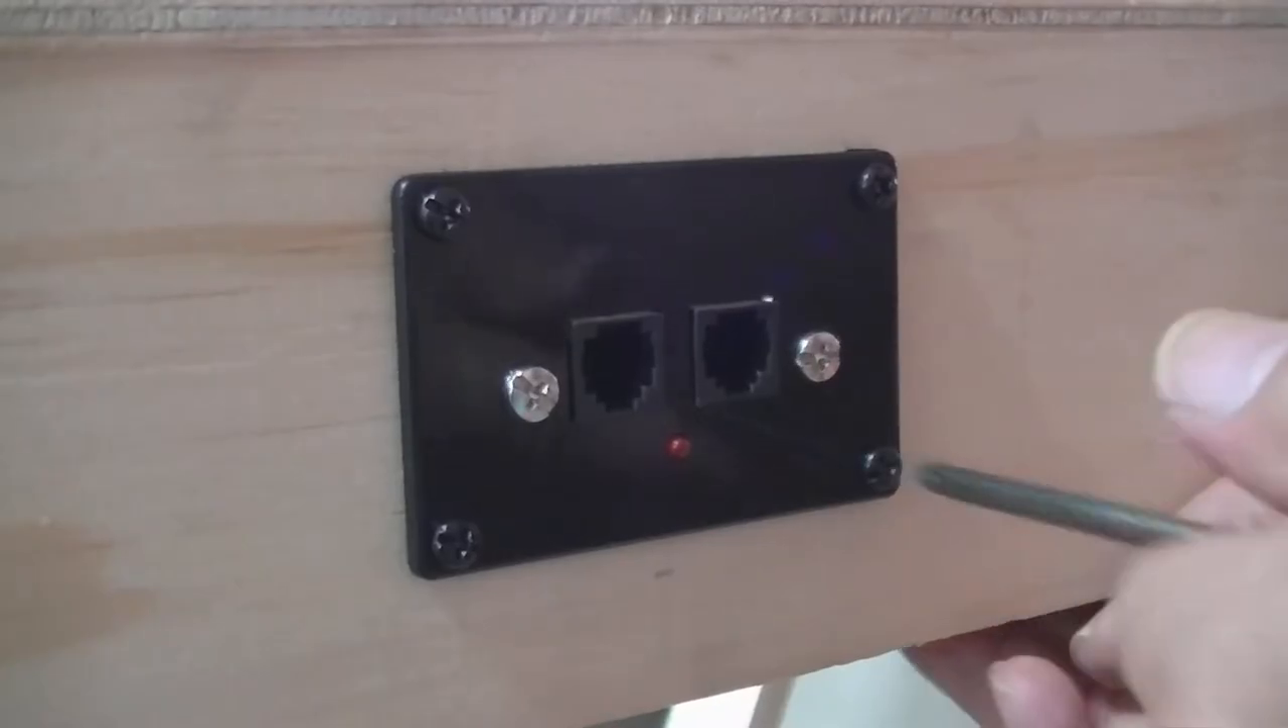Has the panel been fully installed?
Yes.